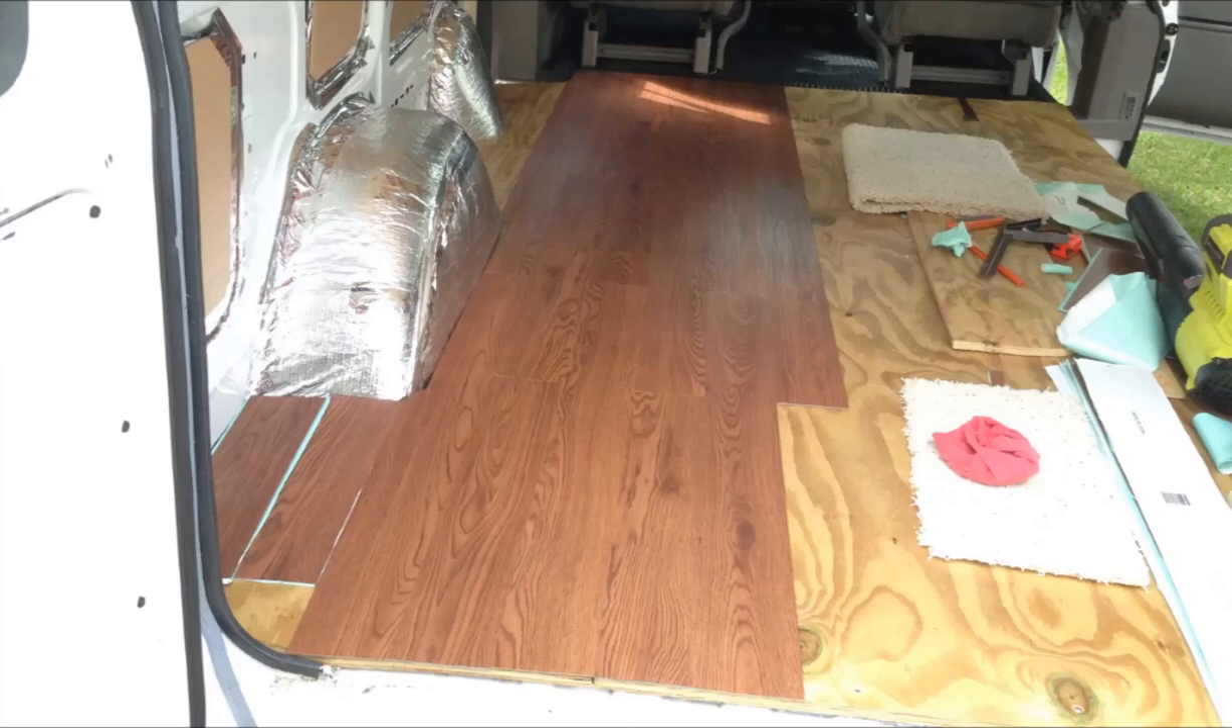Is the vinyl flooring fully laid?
No.